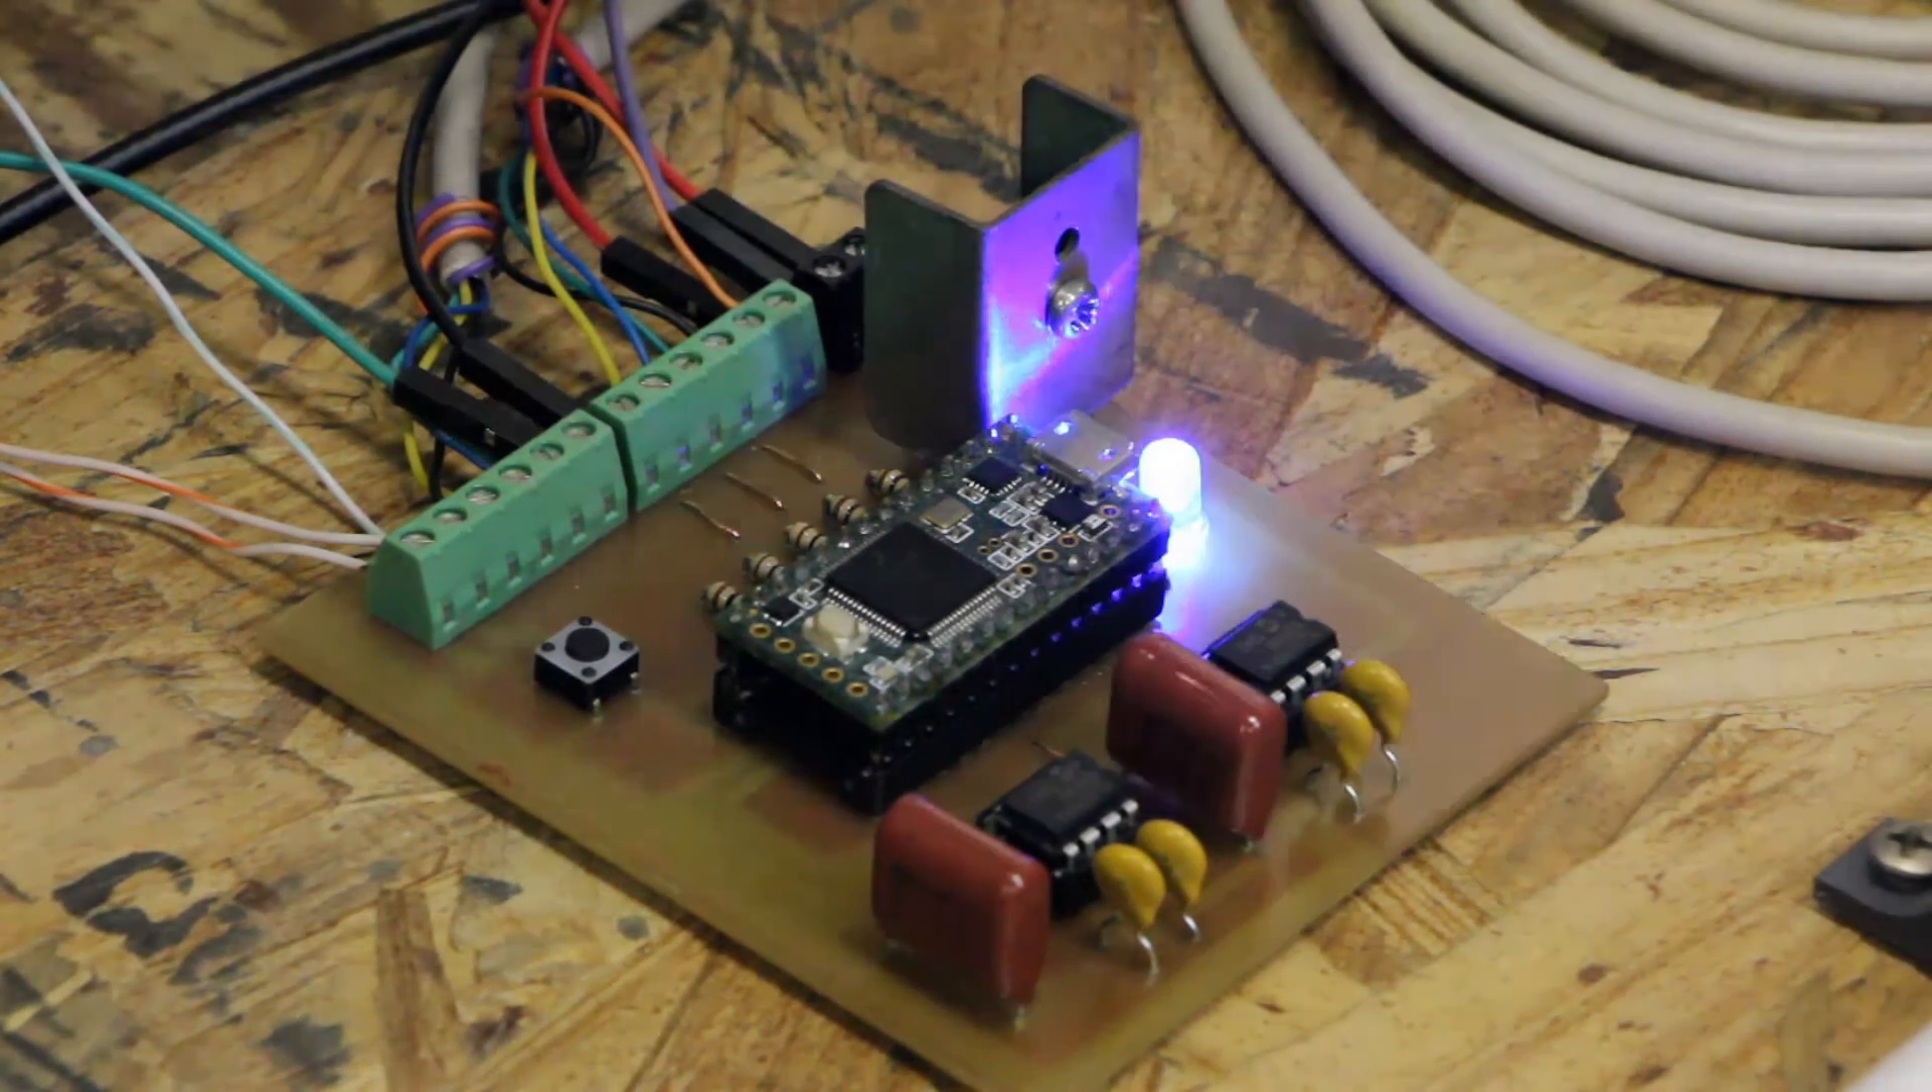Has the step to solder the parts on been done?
Yes.